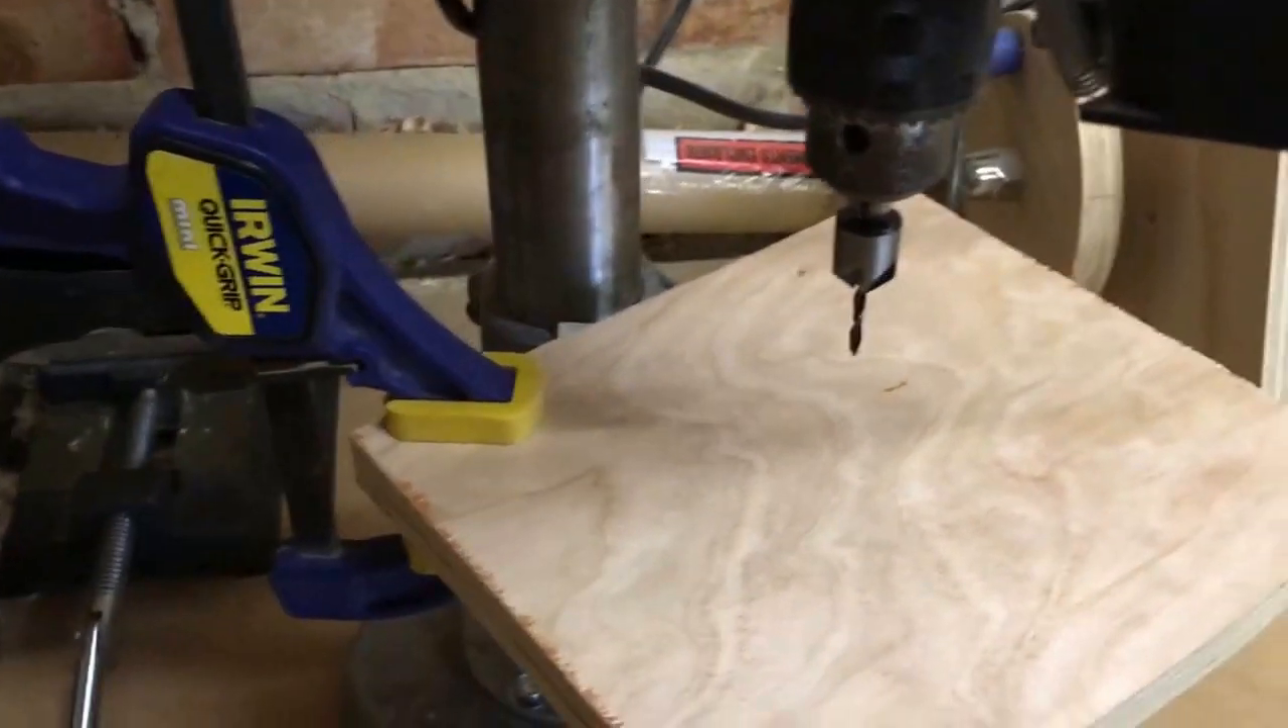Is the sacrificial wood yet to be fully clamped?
No.